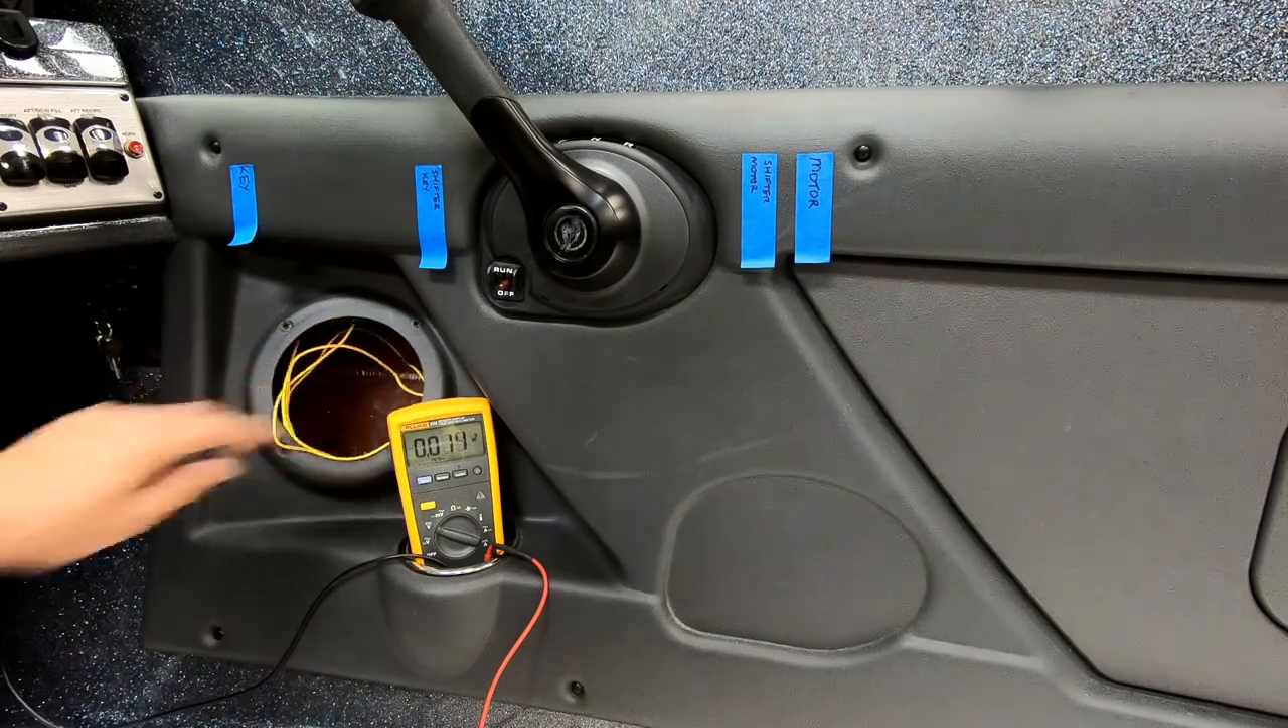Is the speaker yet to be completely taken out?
No.